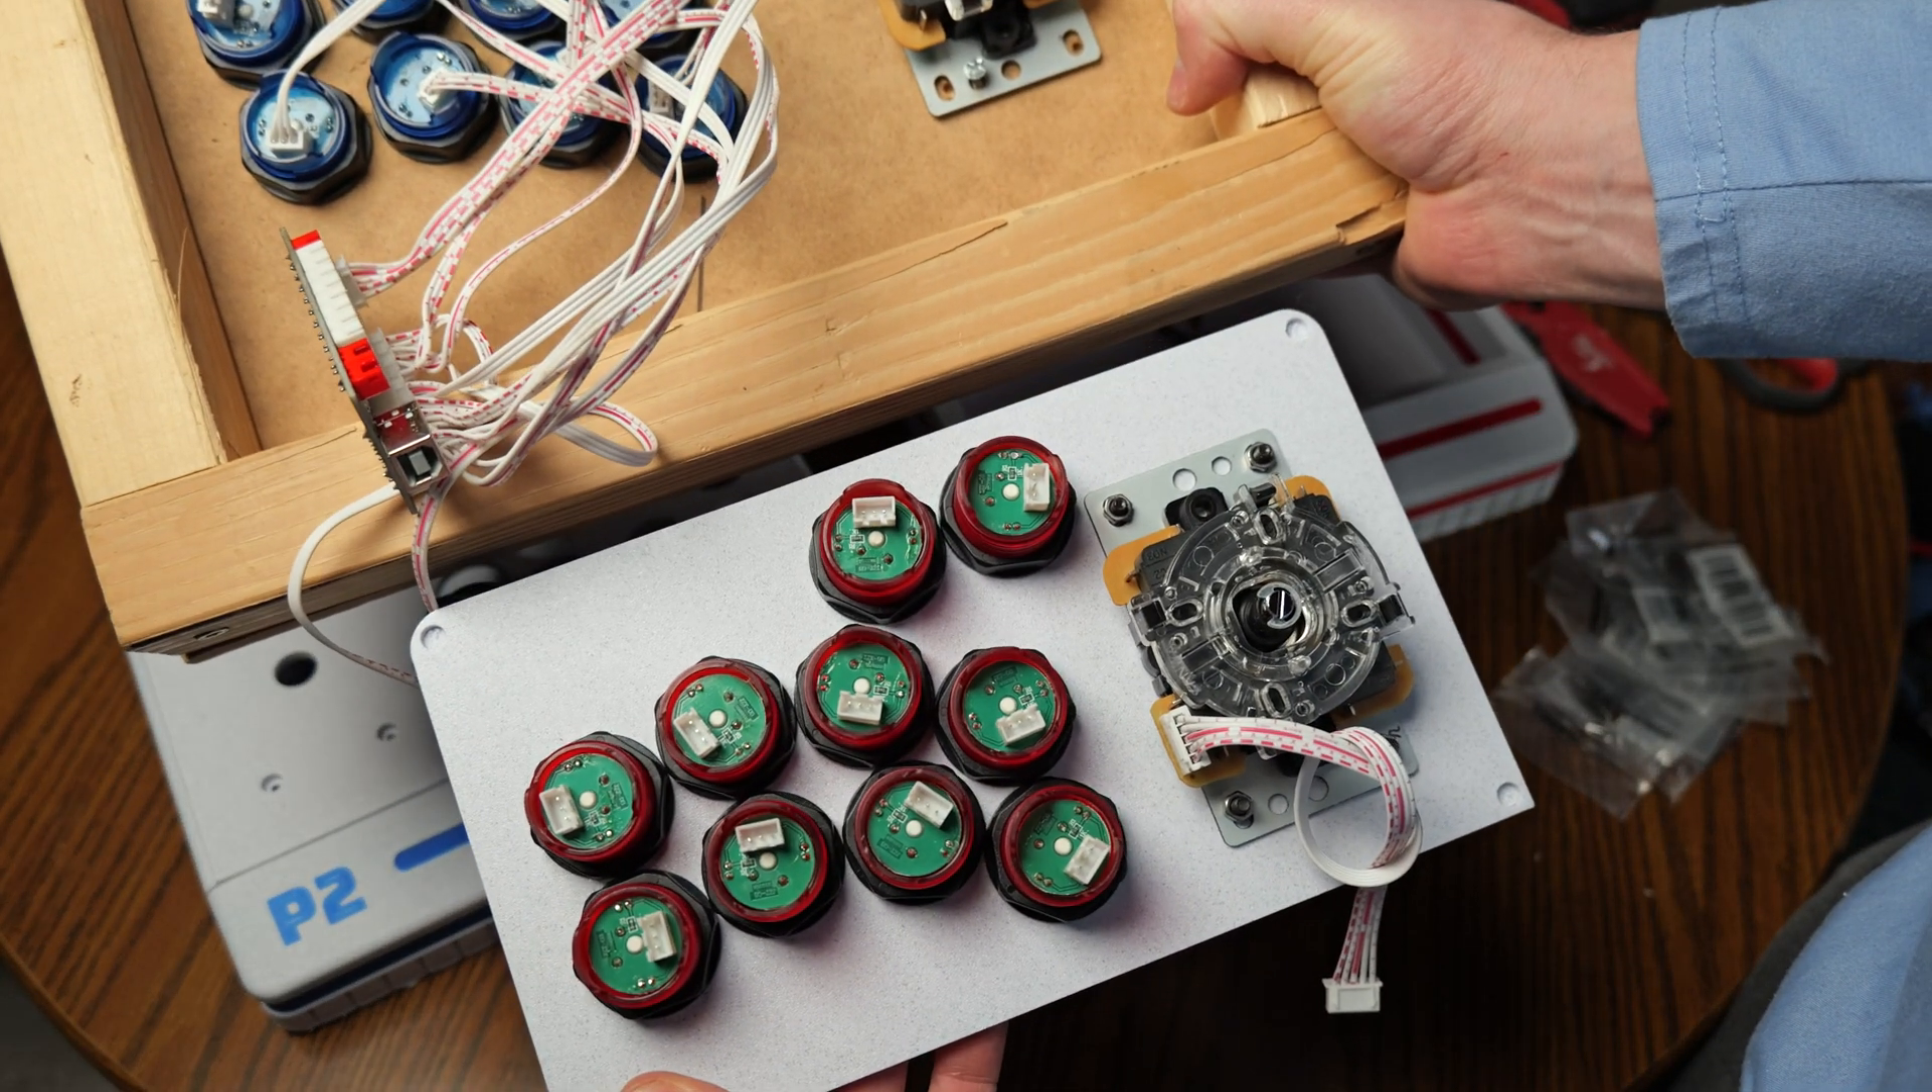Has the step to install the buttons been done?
Yes.